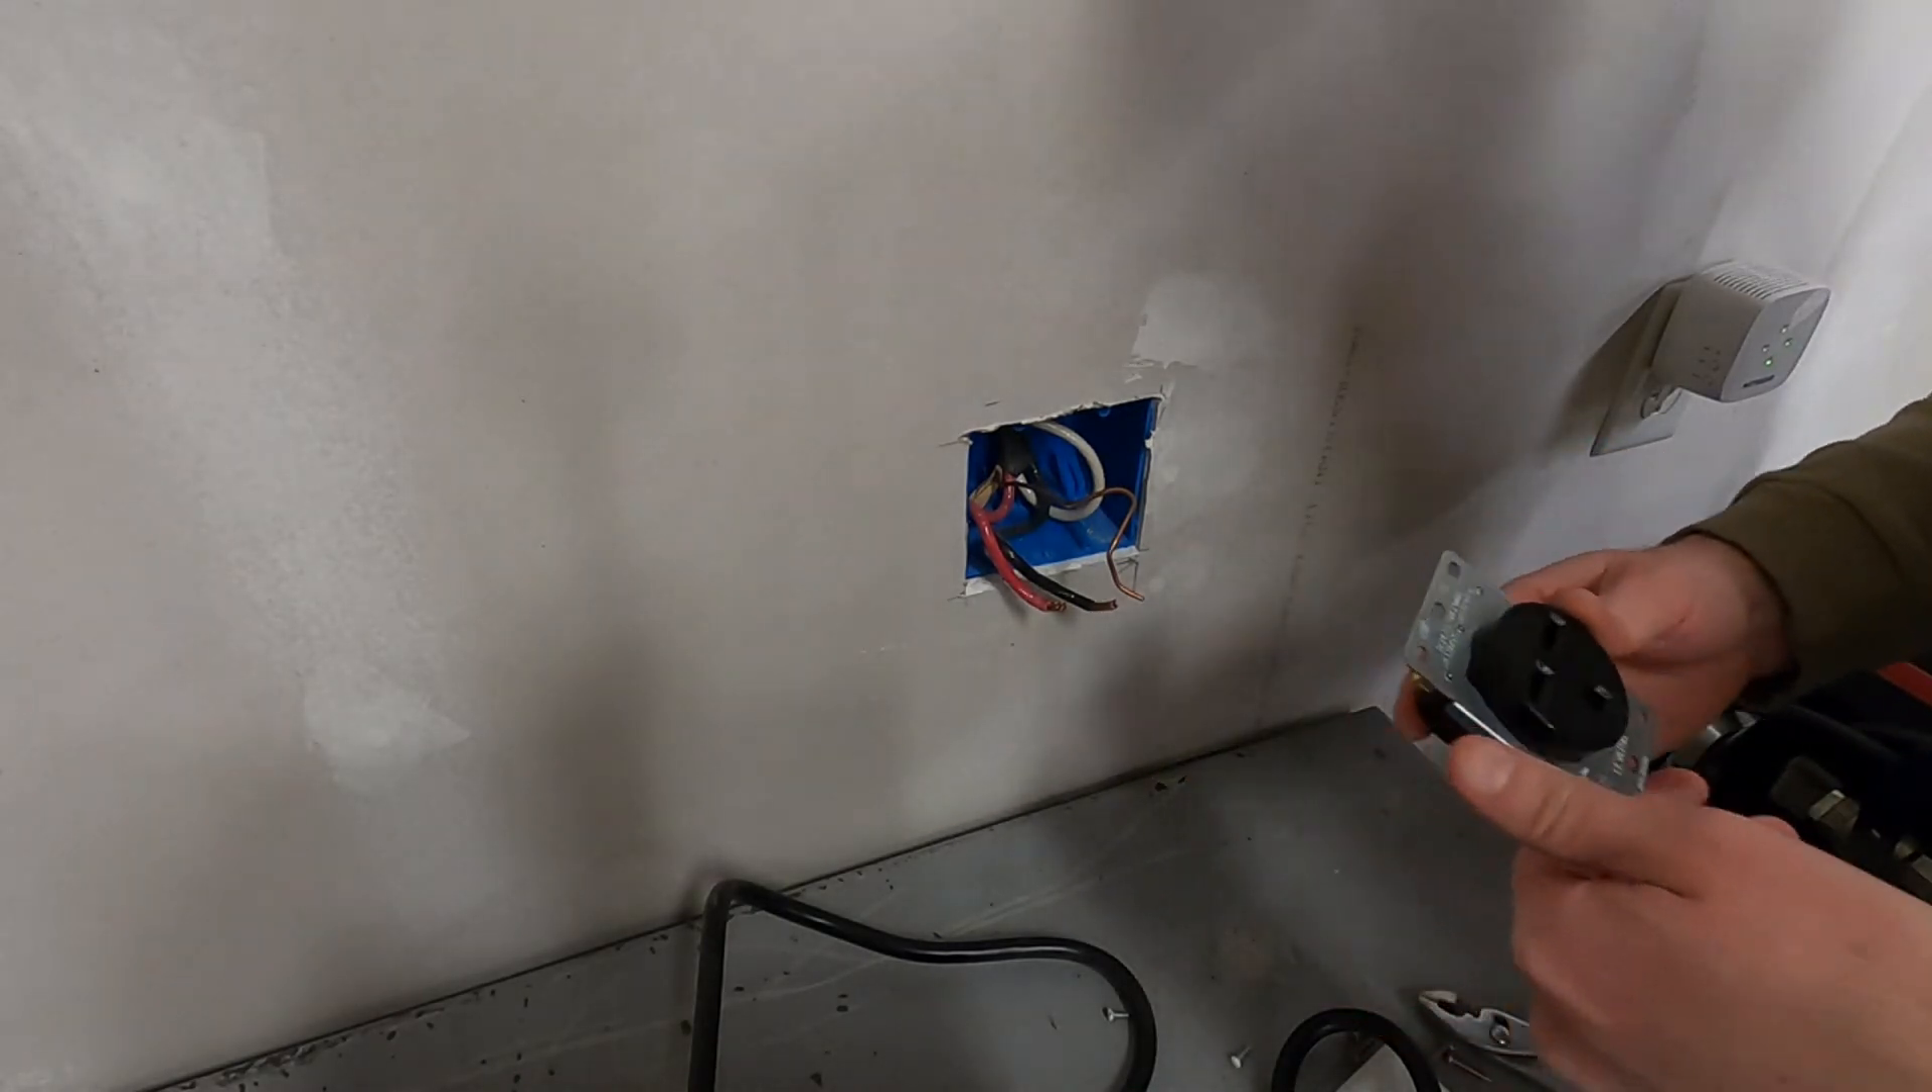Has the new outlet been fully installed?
No.